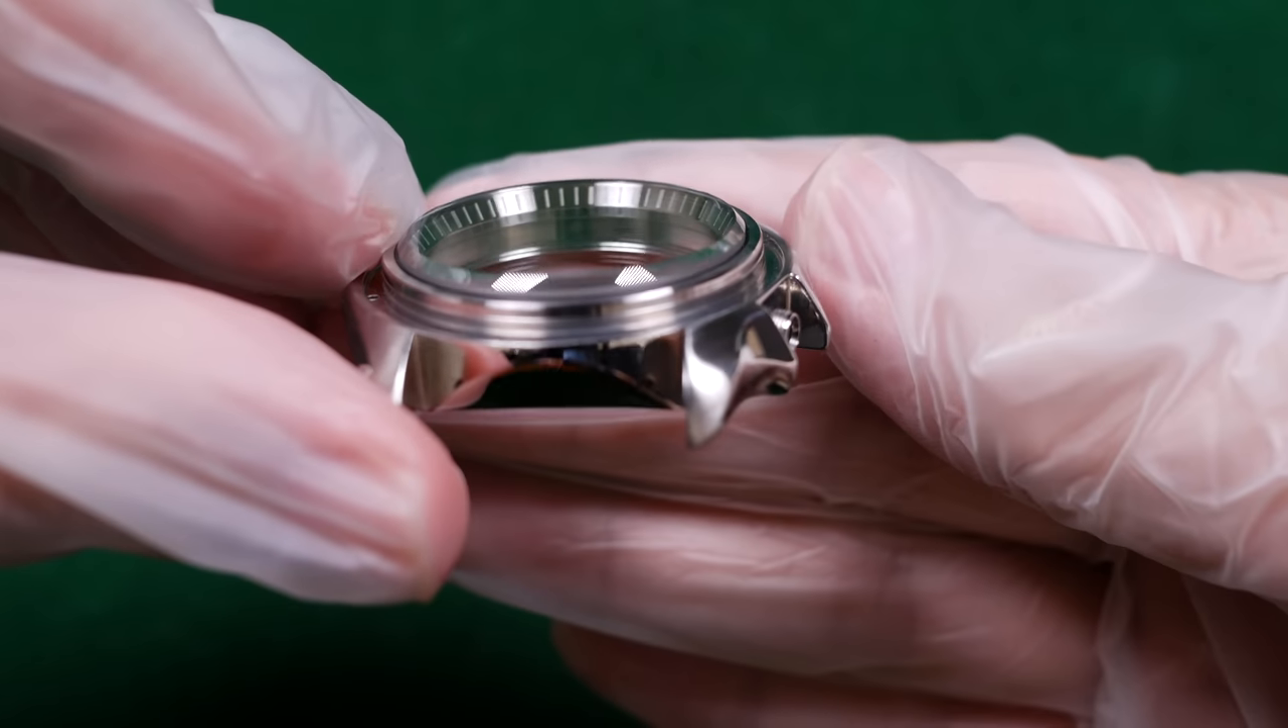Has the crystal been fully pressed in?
Yes.